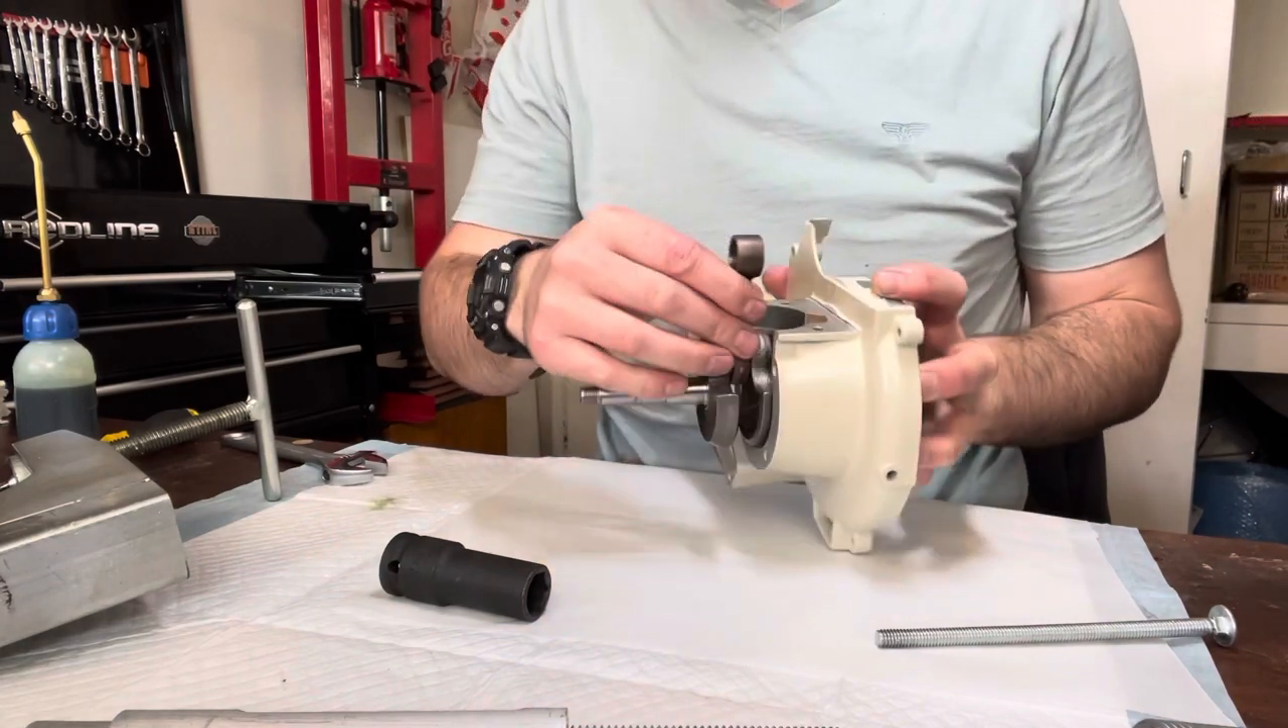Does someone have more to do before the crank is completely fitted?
Yes.